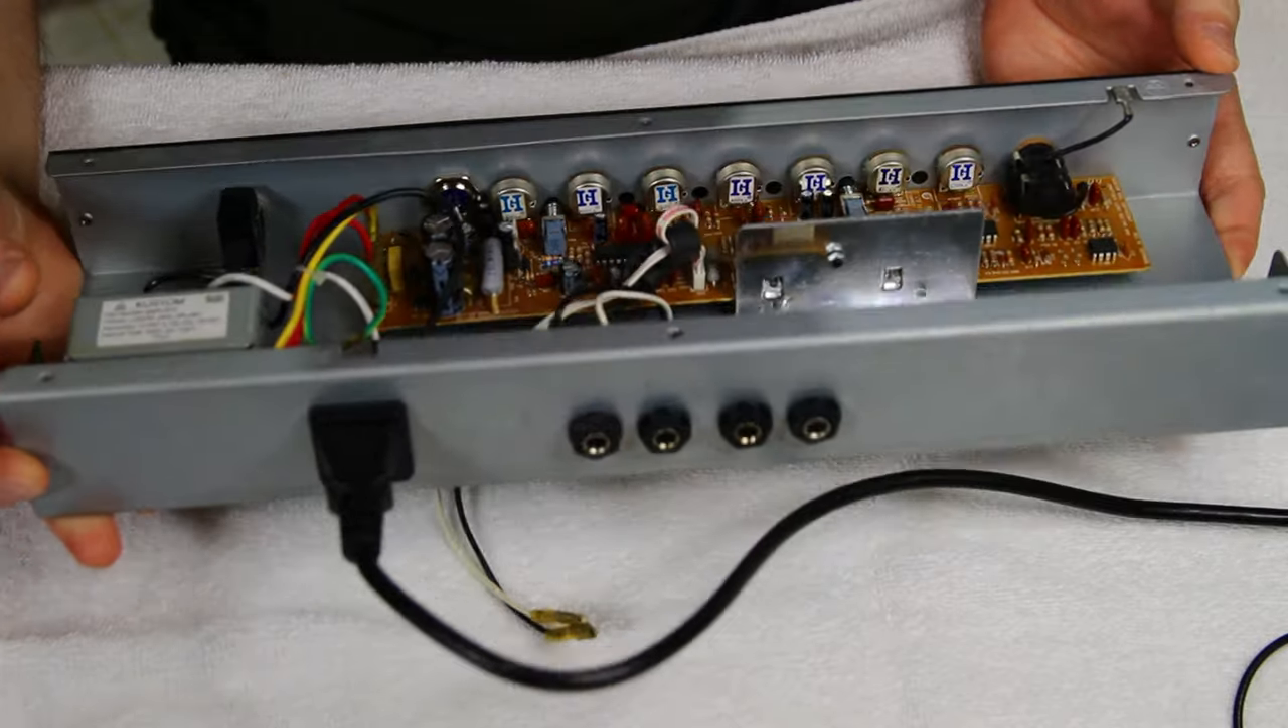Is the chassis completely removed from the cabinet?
Yes.